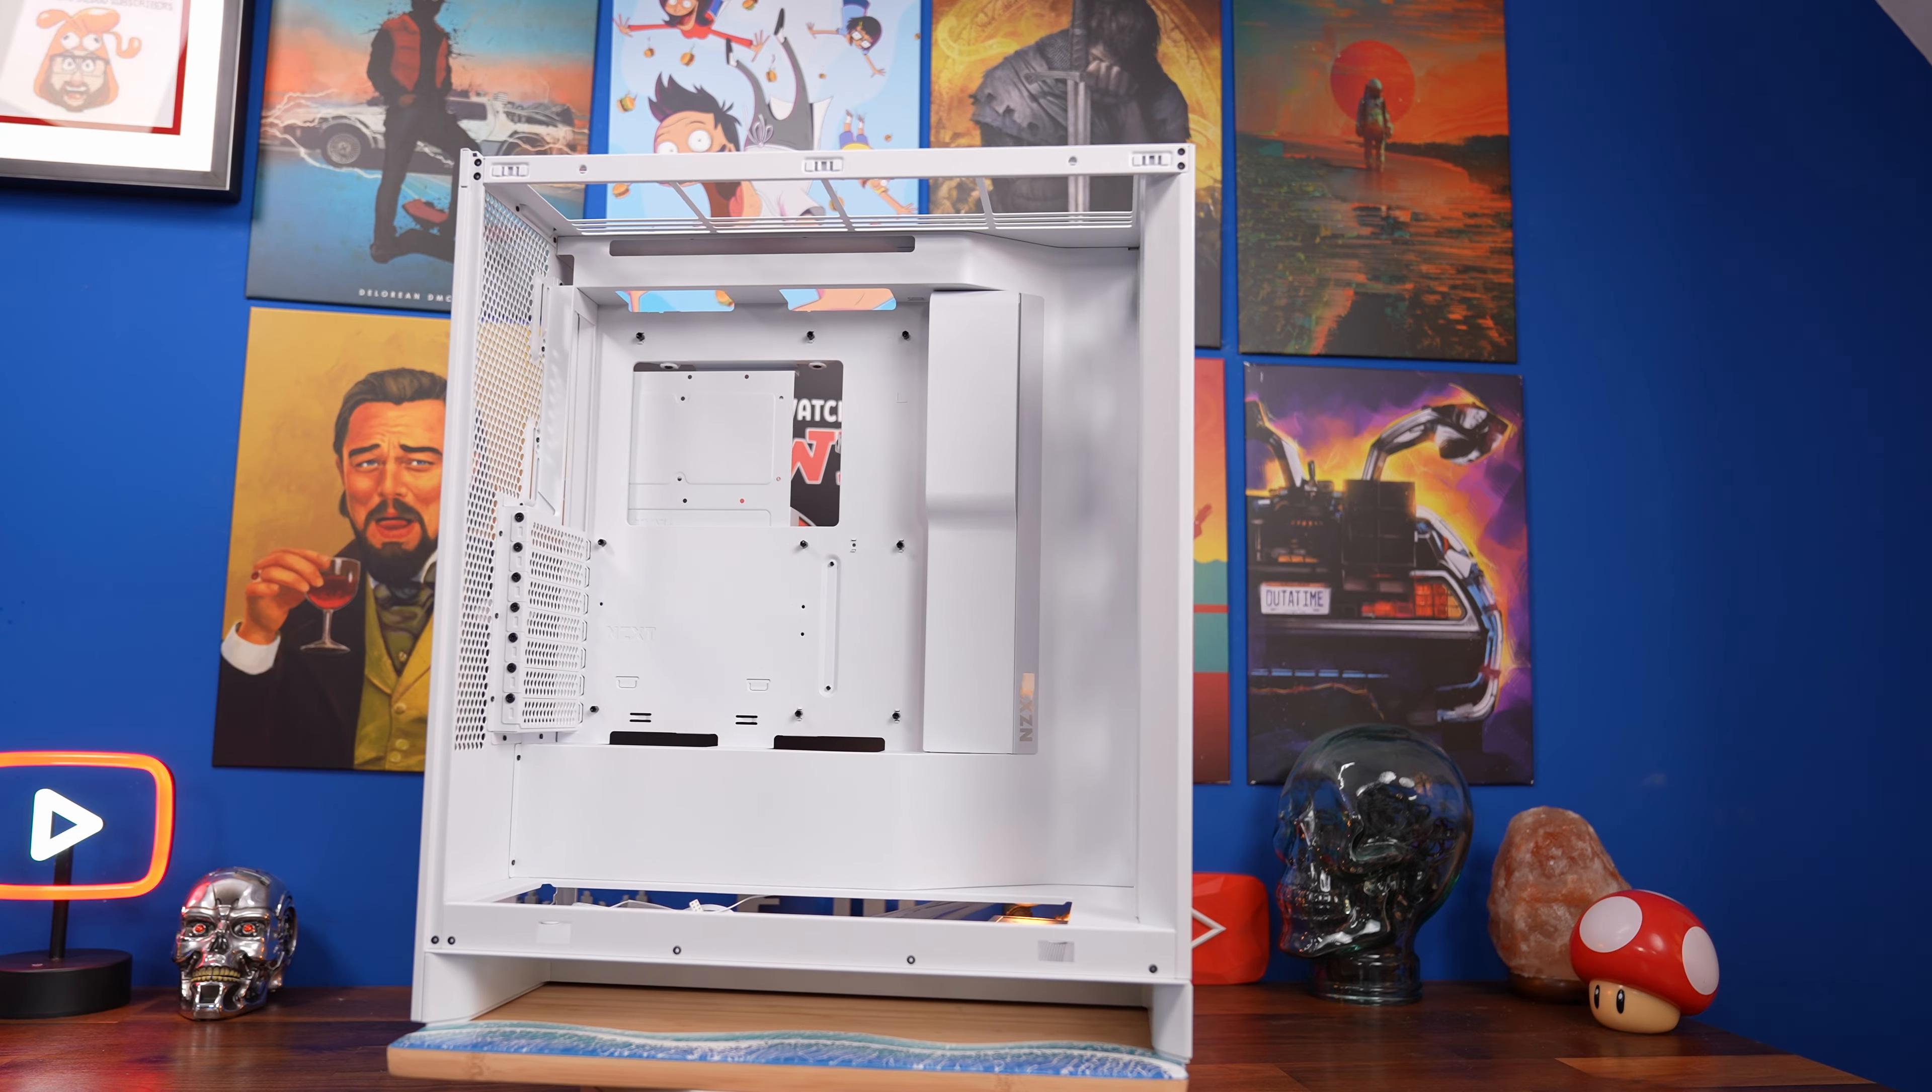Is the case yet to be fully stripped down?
No.